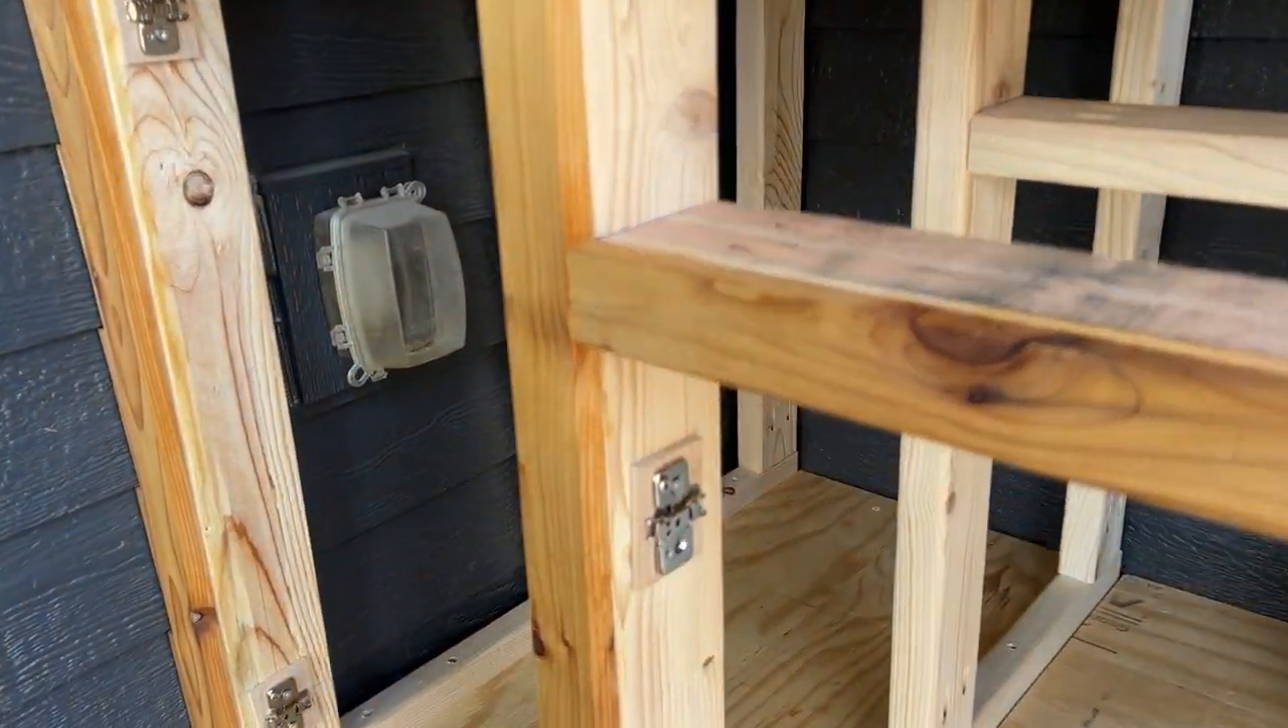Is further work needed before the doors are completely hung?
Yes.